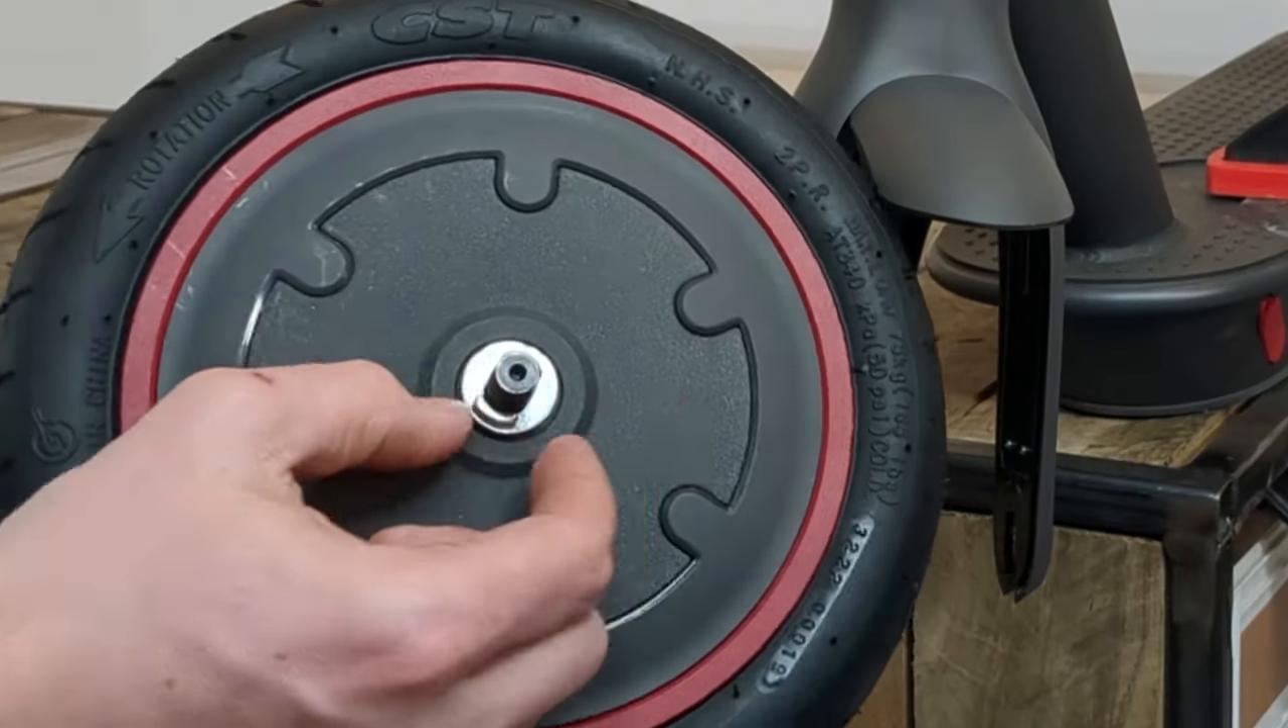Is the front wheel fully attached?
No.